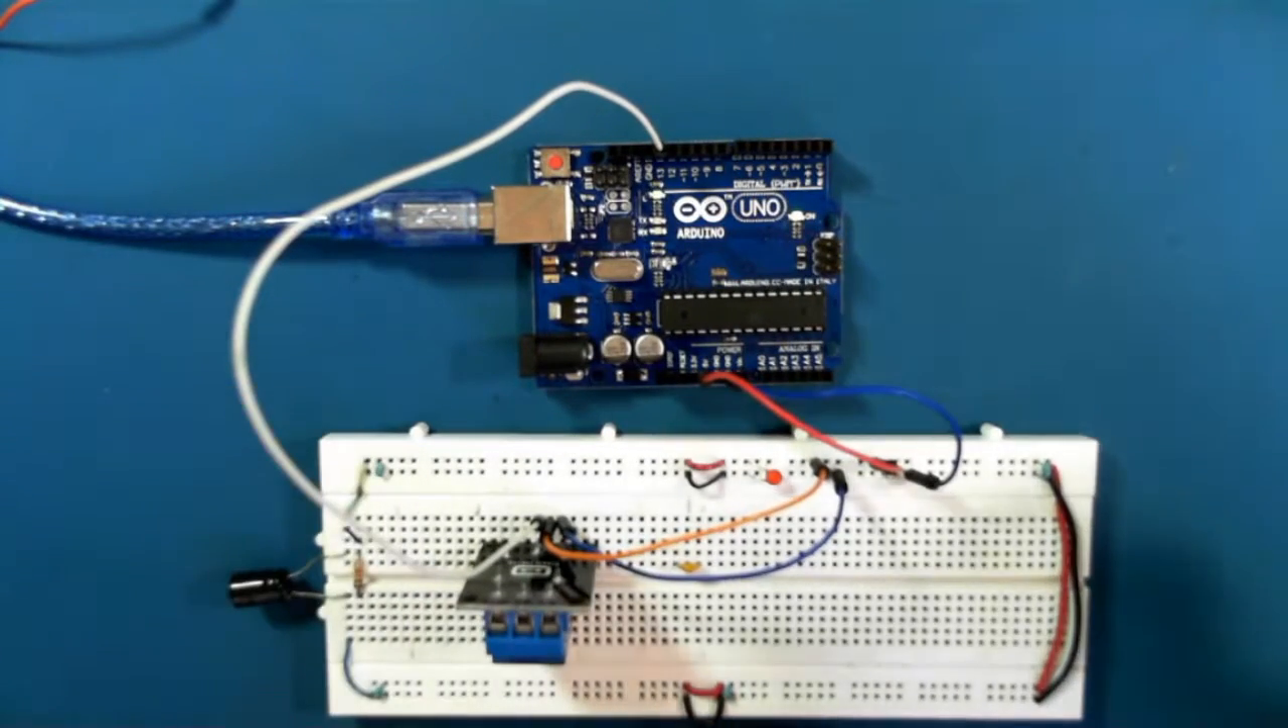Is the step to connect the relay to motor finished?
No.